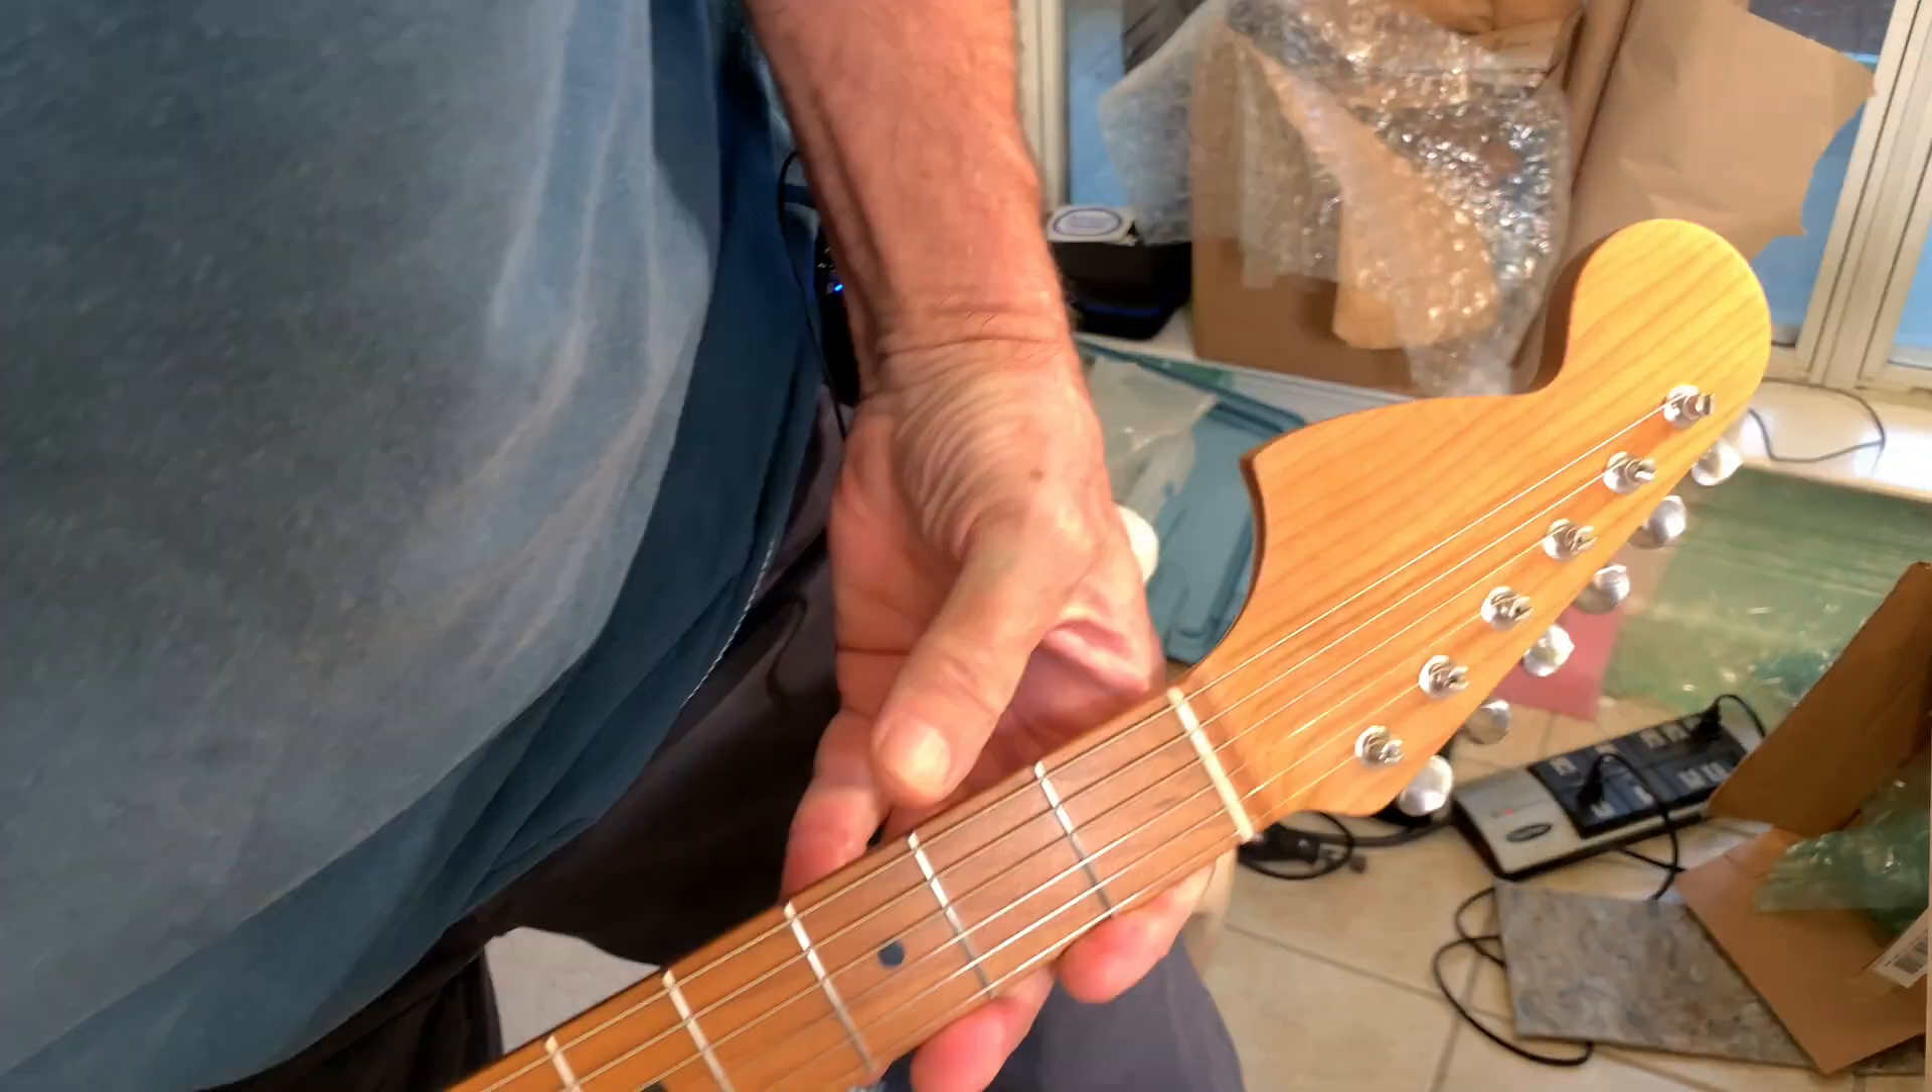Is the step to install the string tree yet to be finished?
Yes.